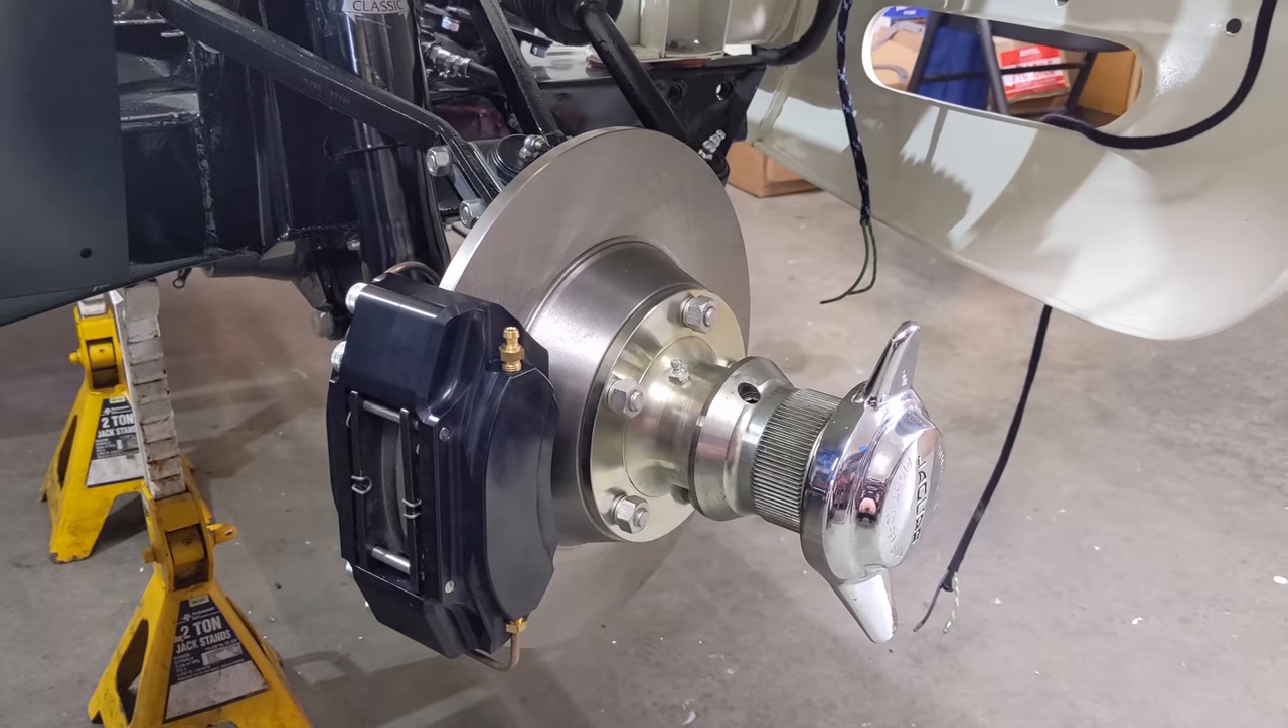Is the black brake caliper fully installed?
Yes.